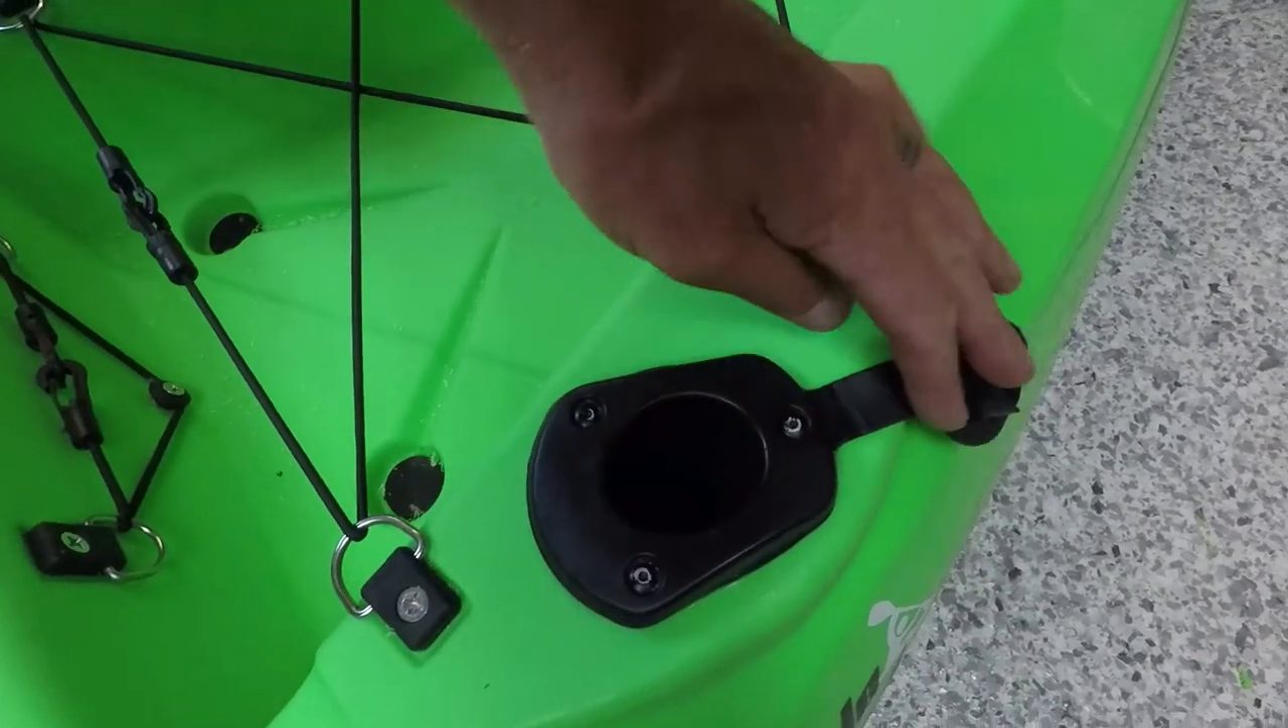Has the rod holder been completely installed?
Yes.